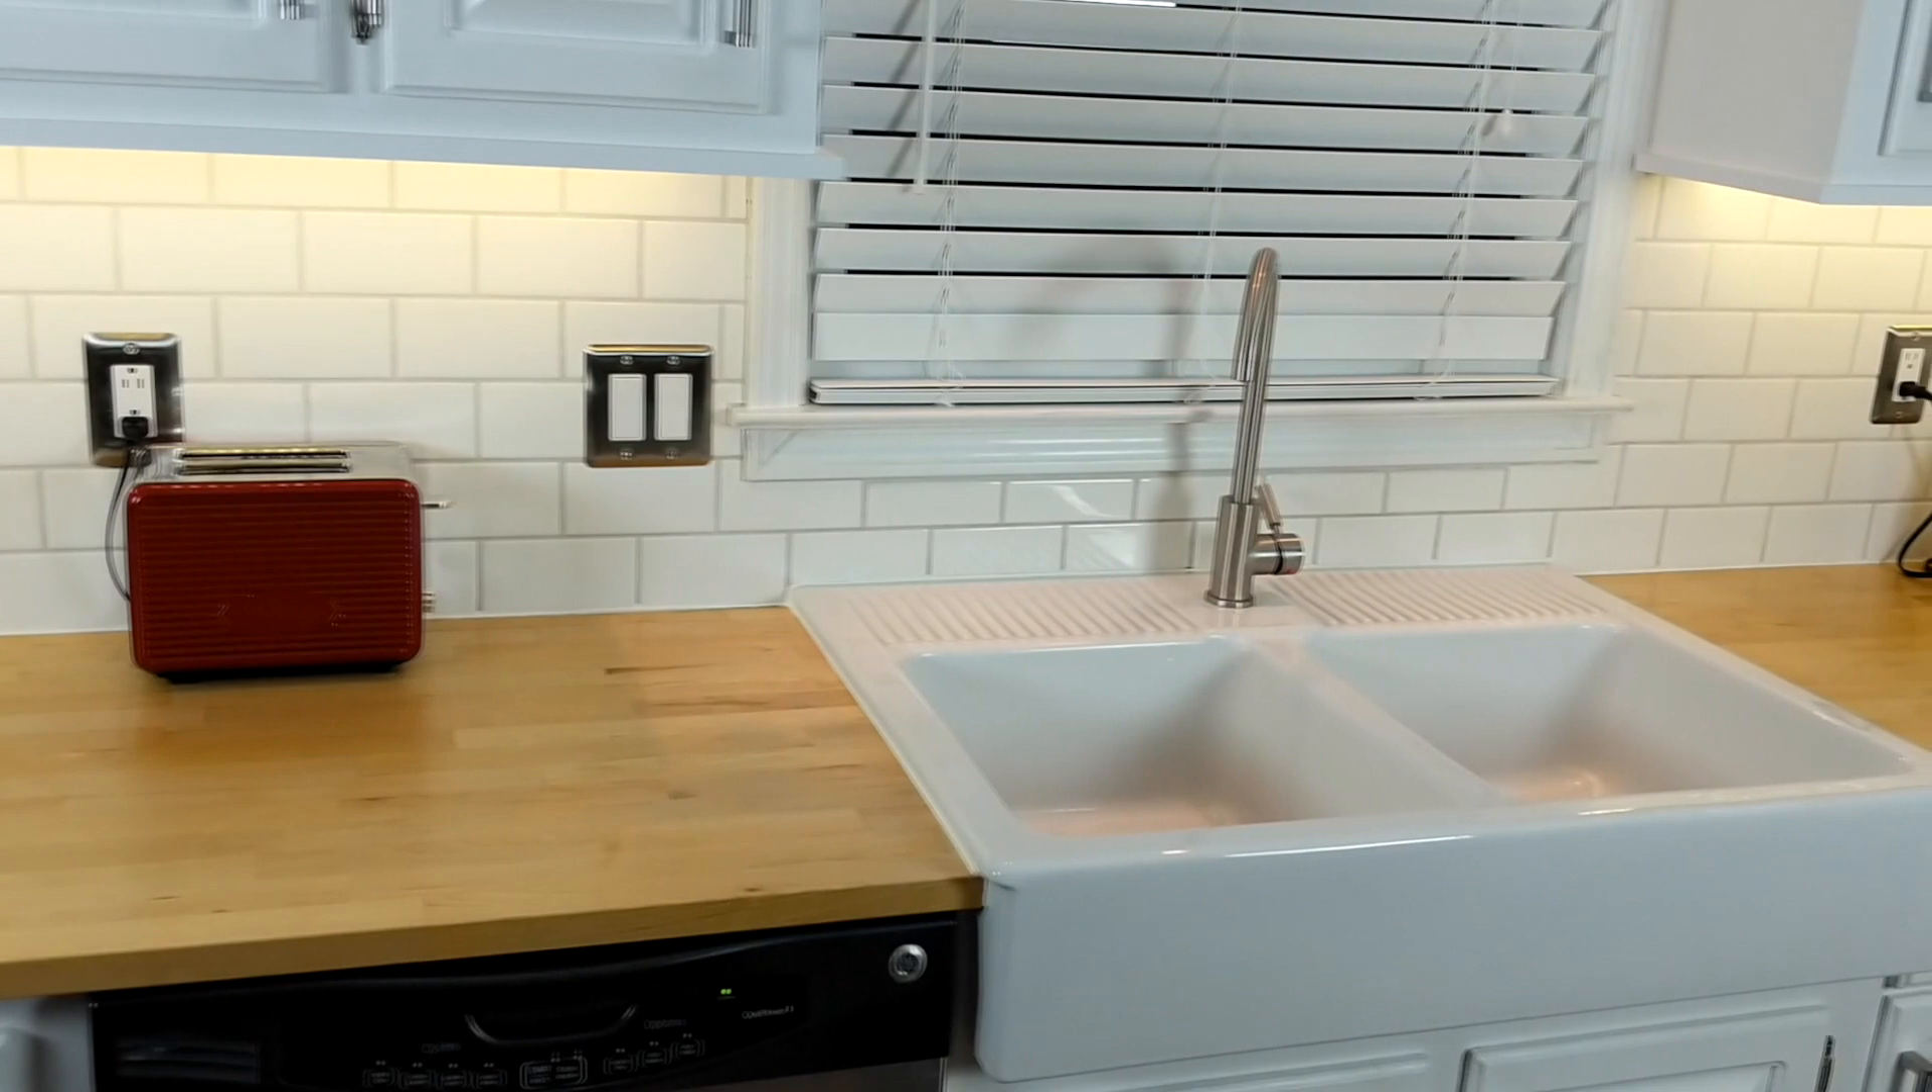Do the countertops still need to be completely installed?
No.